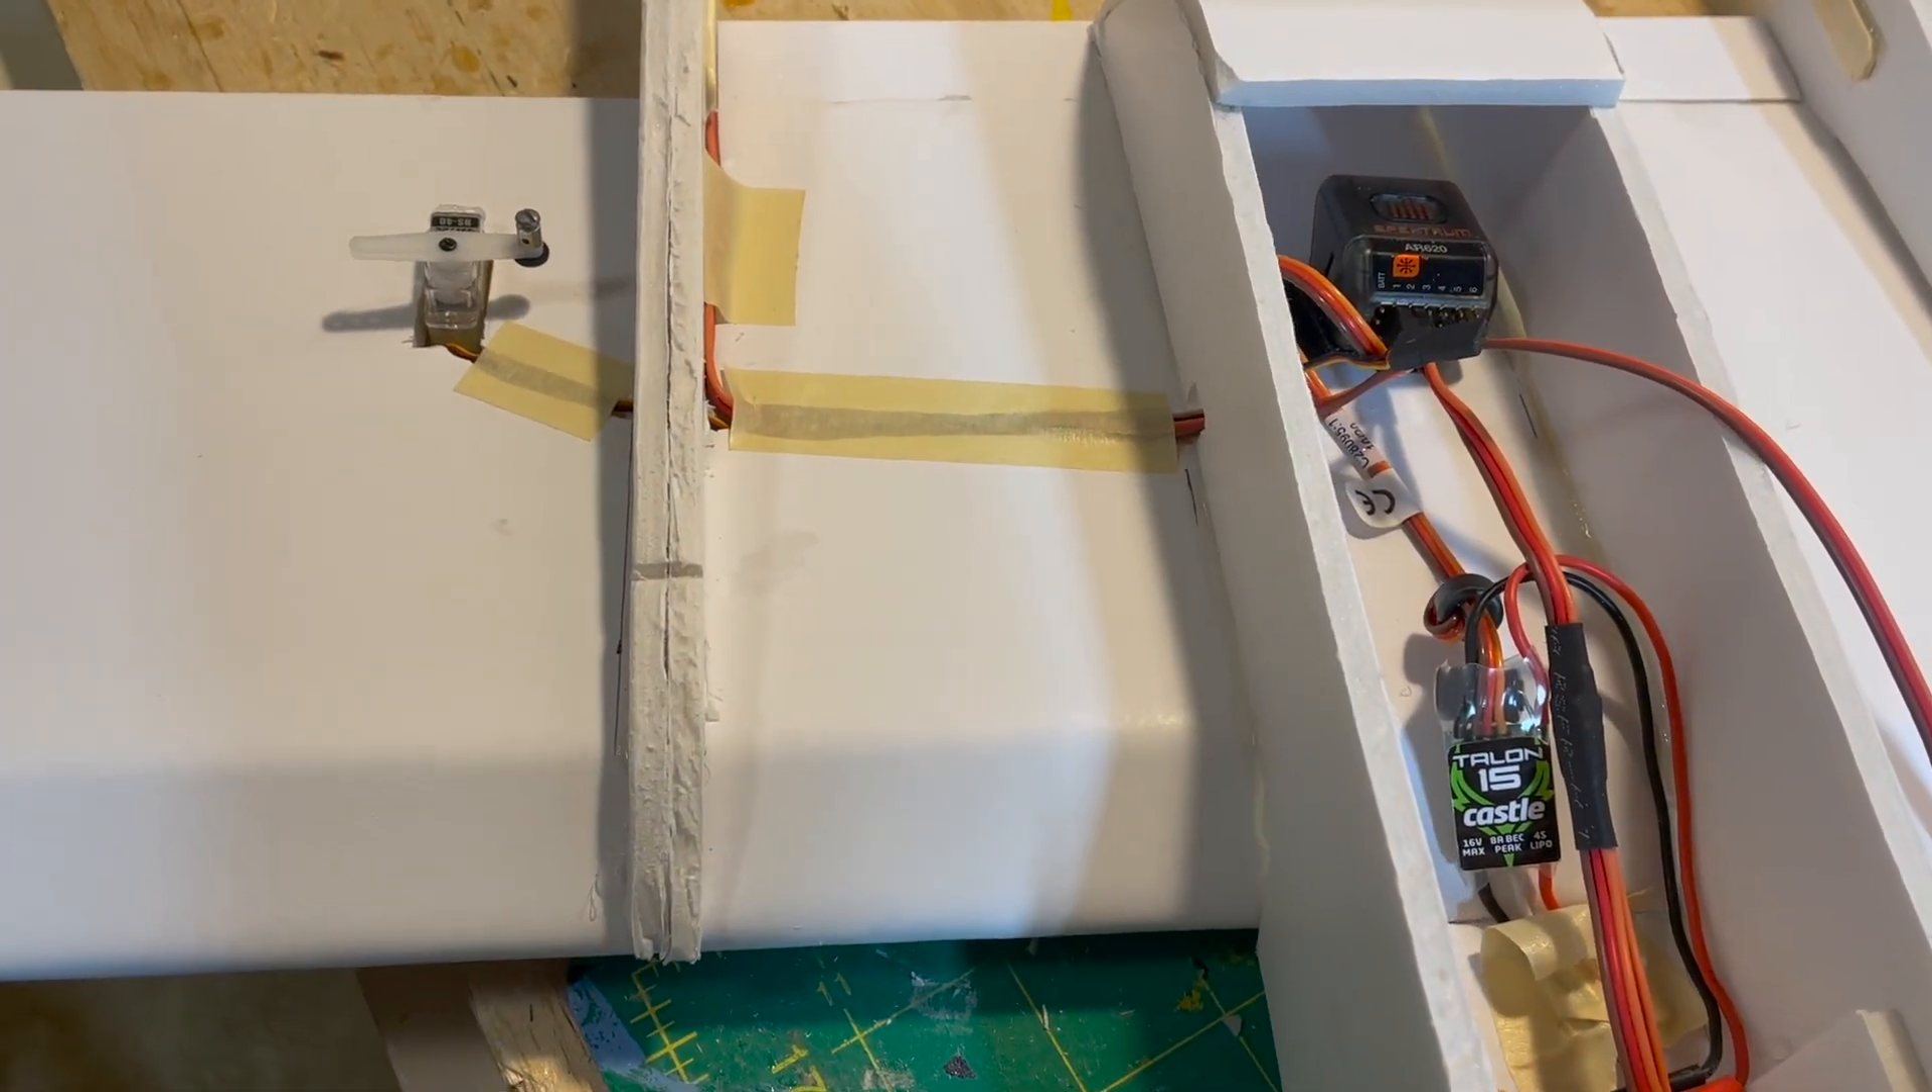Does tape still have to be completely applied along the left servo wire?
No.